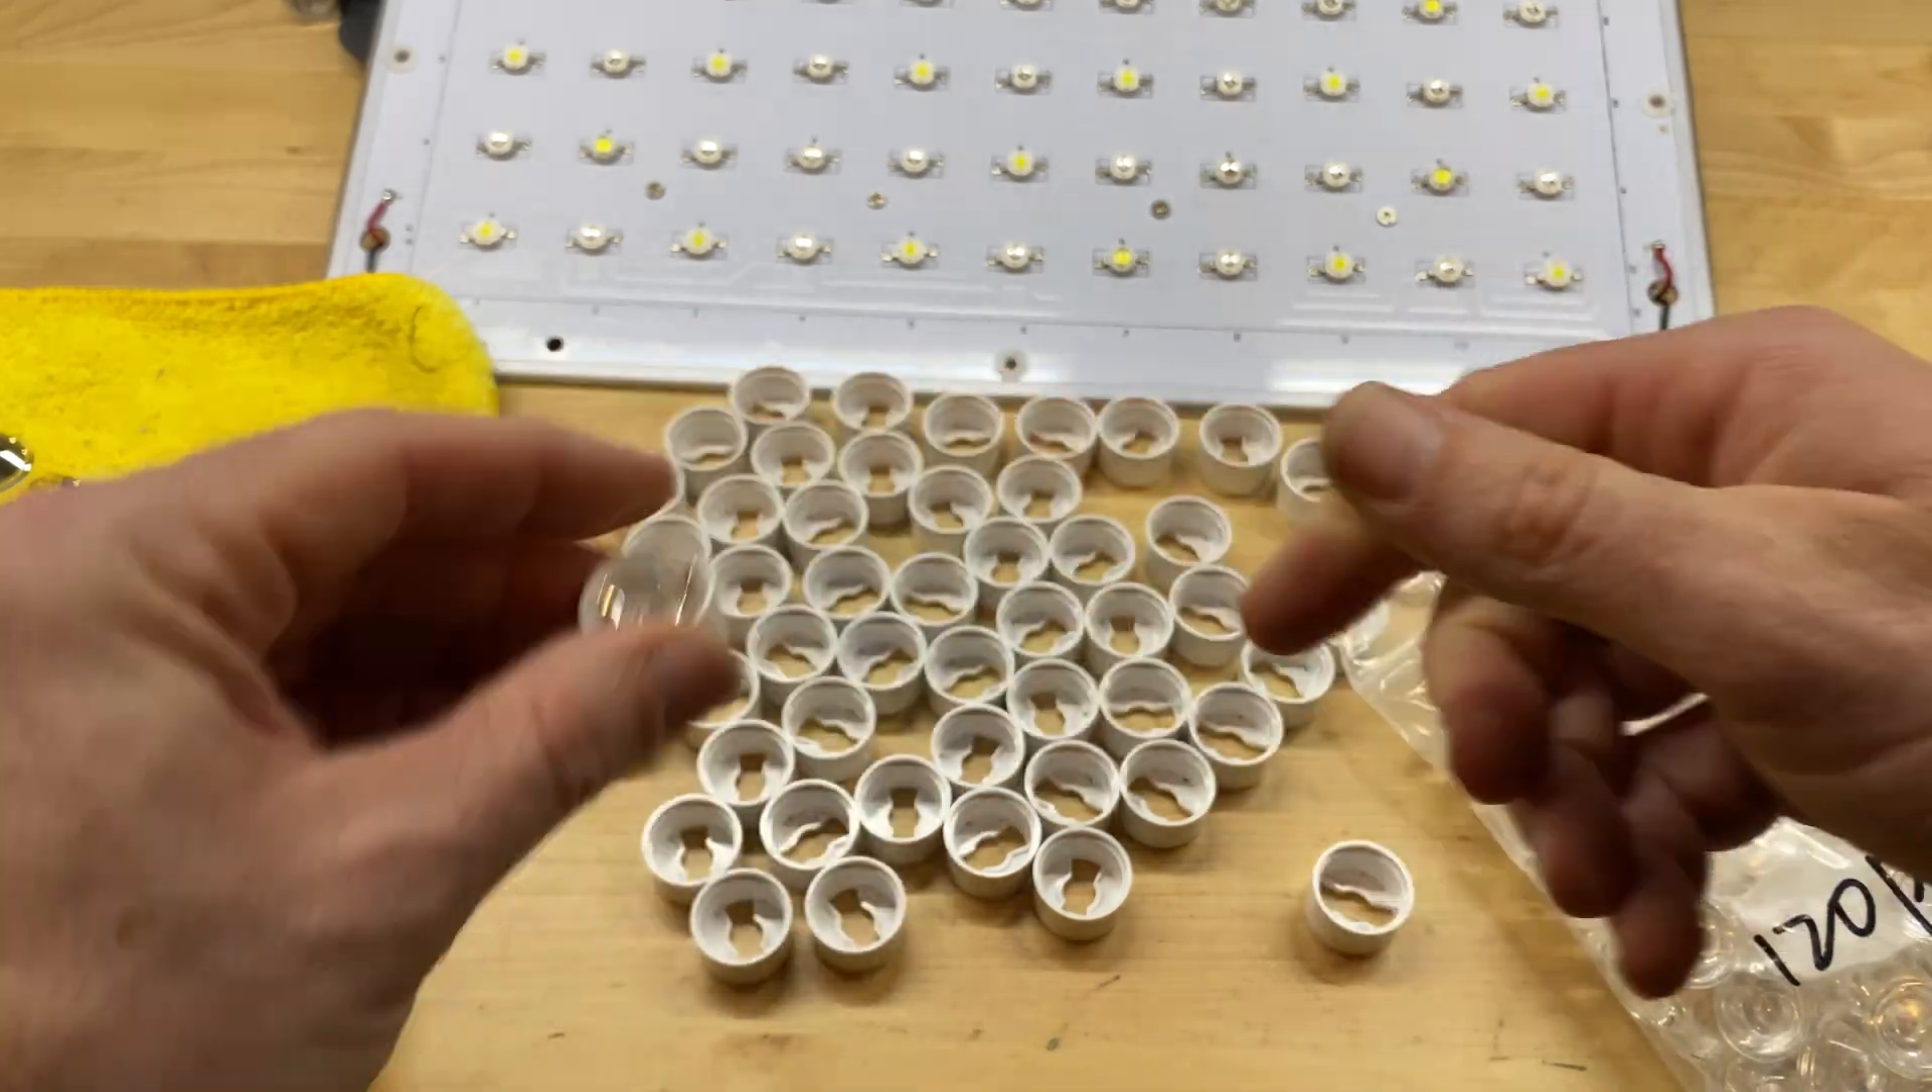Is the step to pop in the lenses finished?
No.